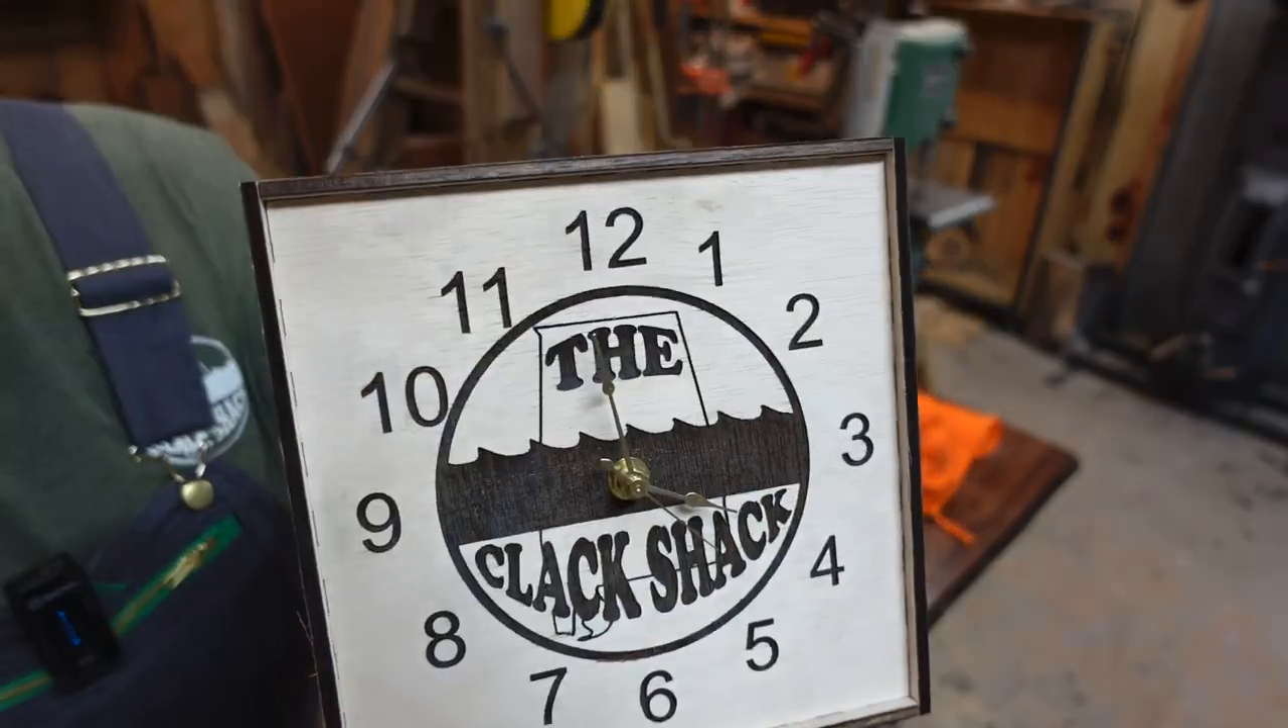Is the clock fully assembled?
Yes.